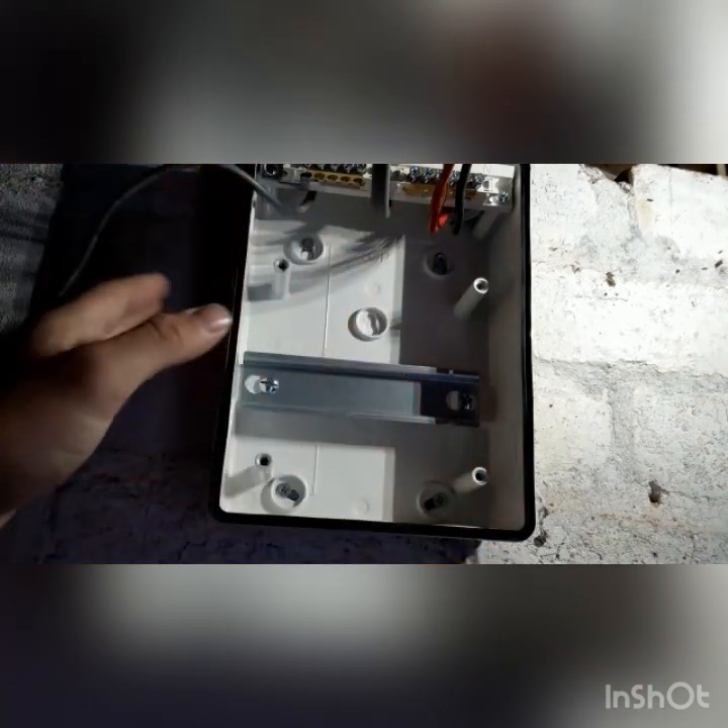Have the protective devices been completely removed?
Yes.